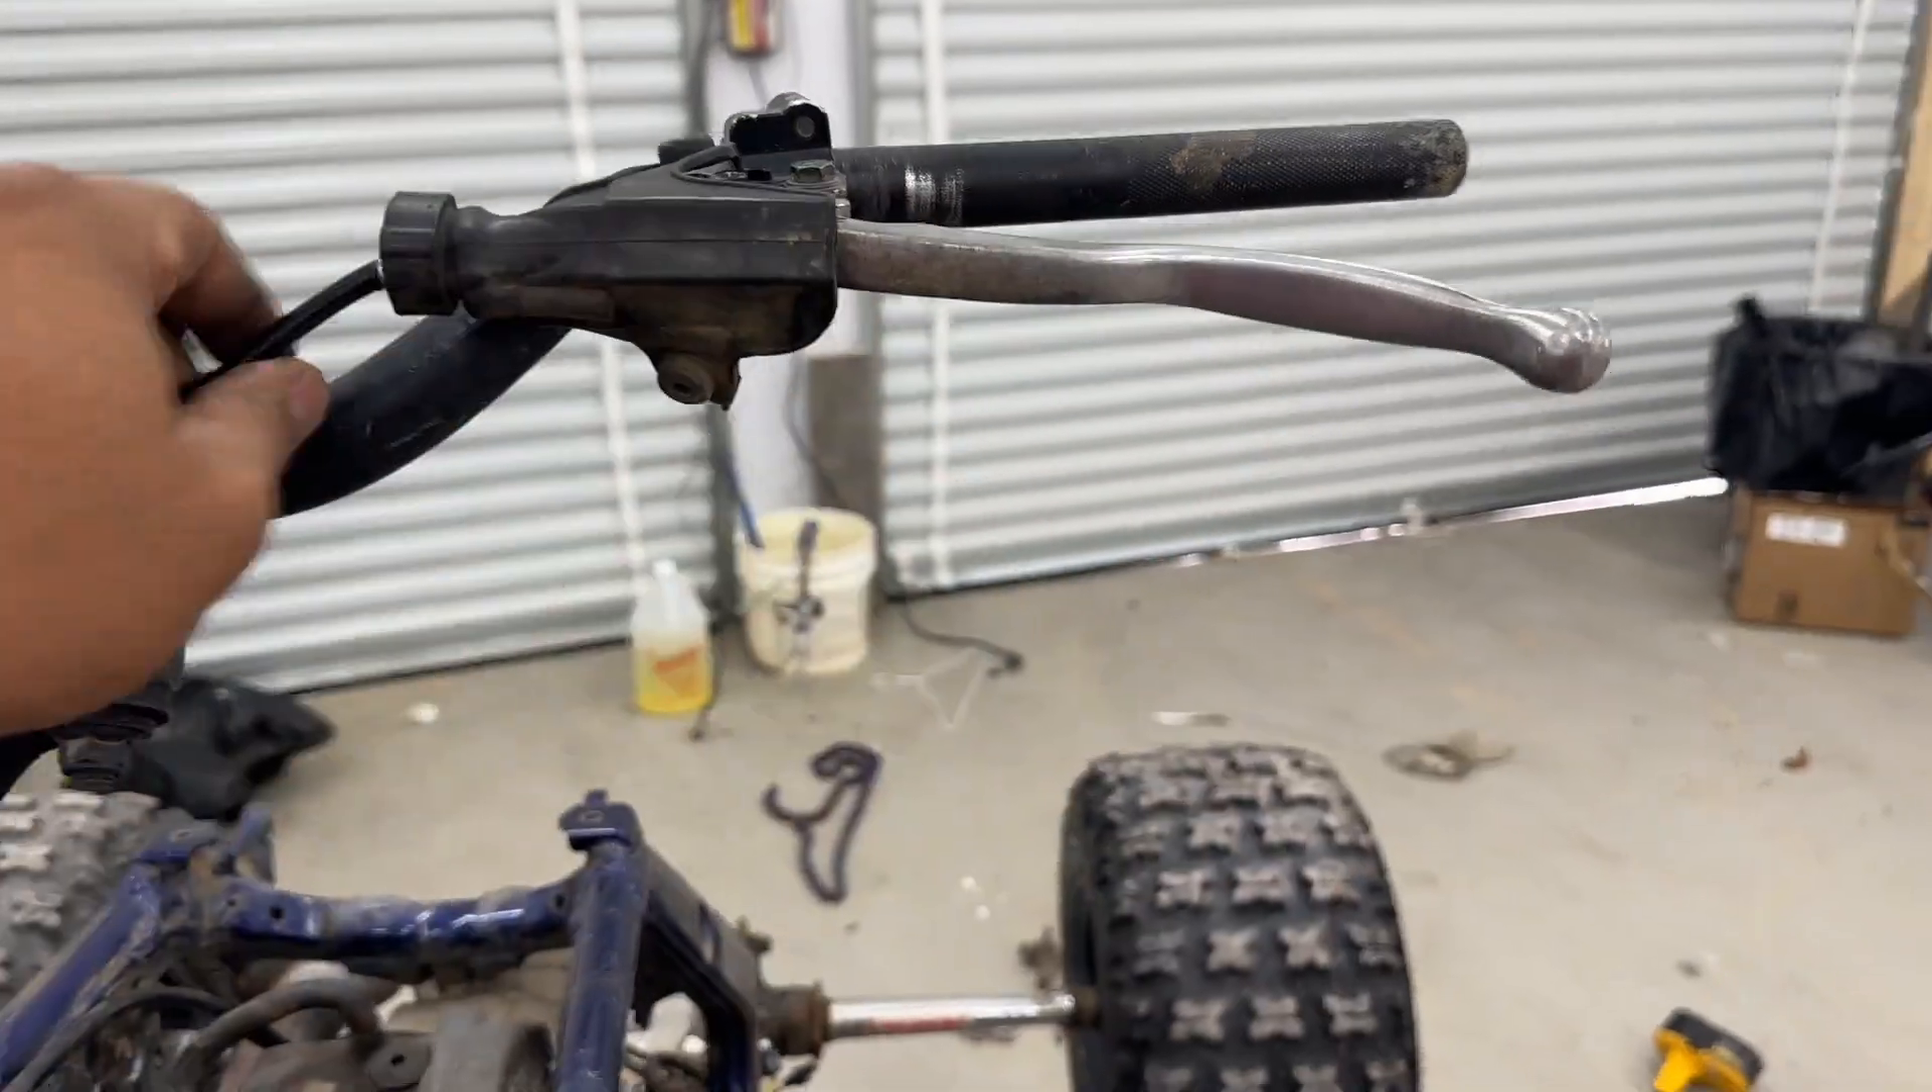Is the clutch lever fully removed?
No.